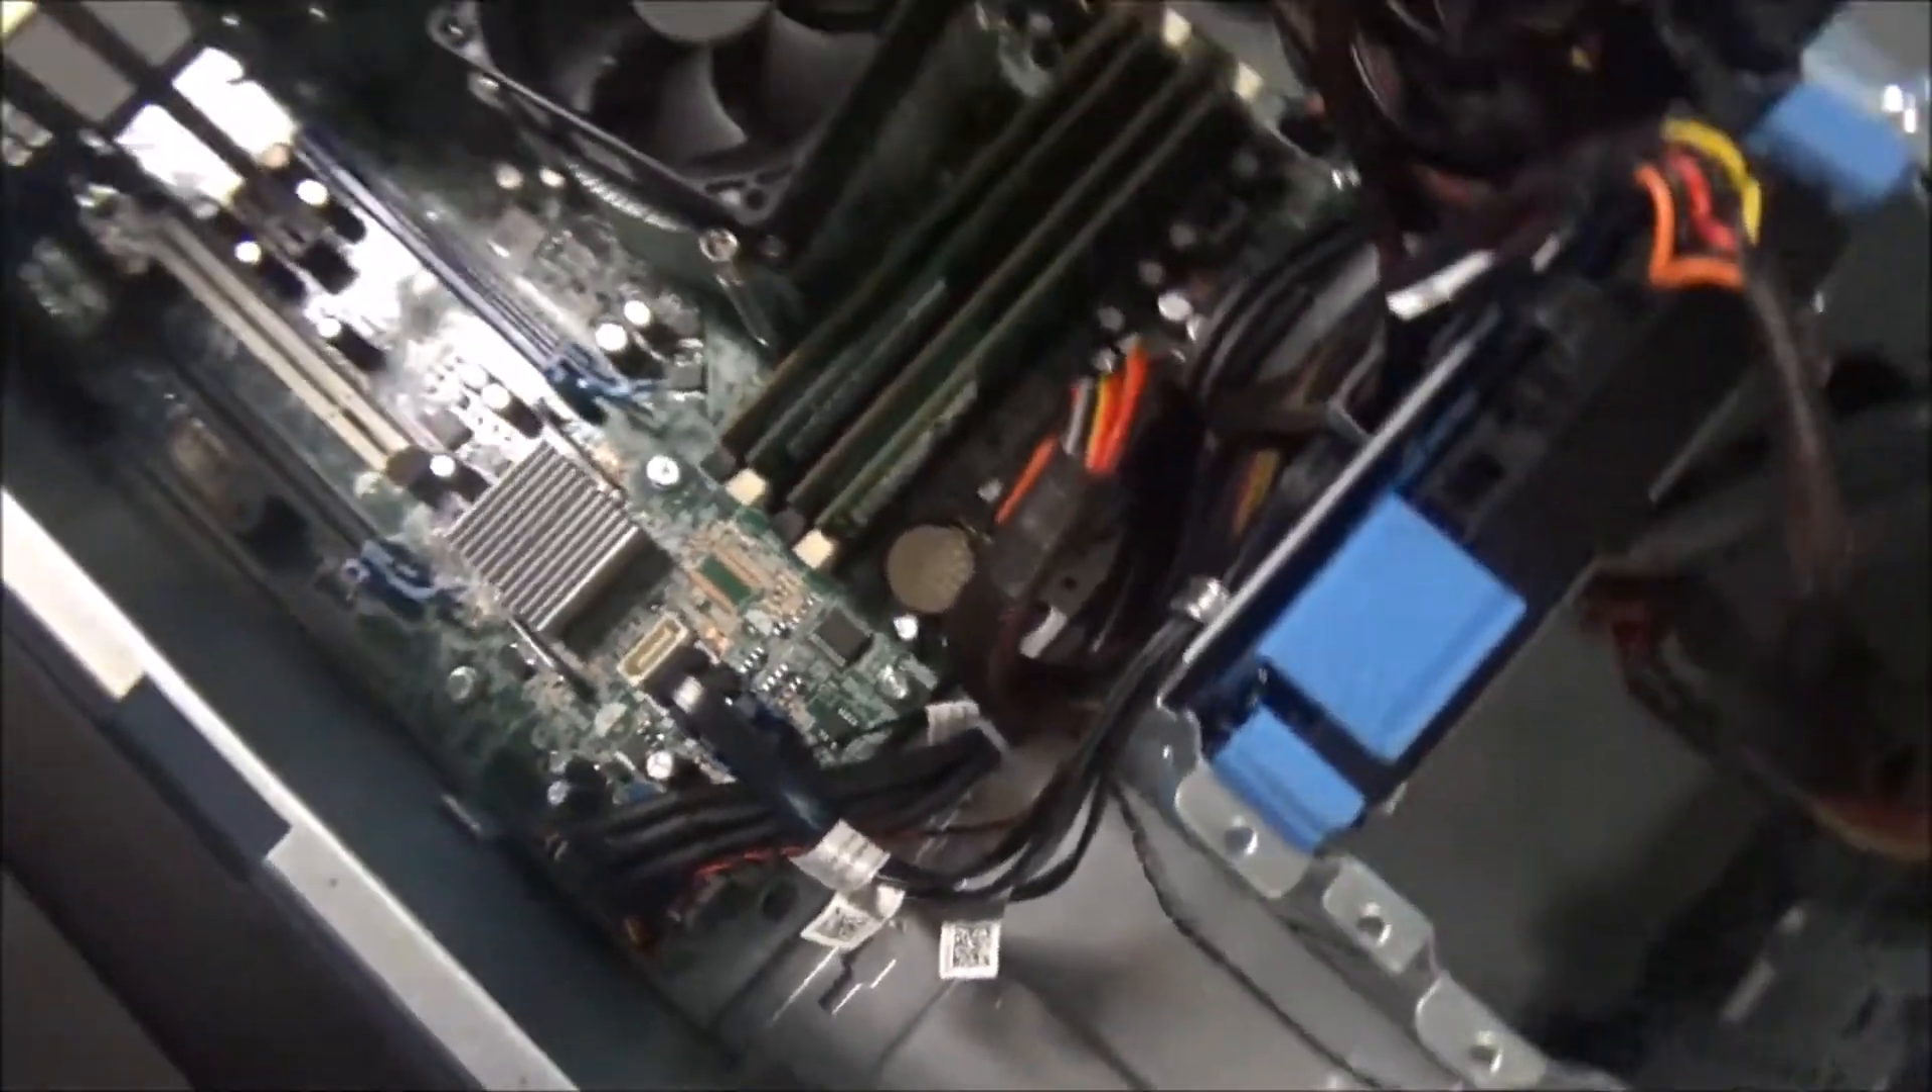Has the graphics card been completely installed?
No.